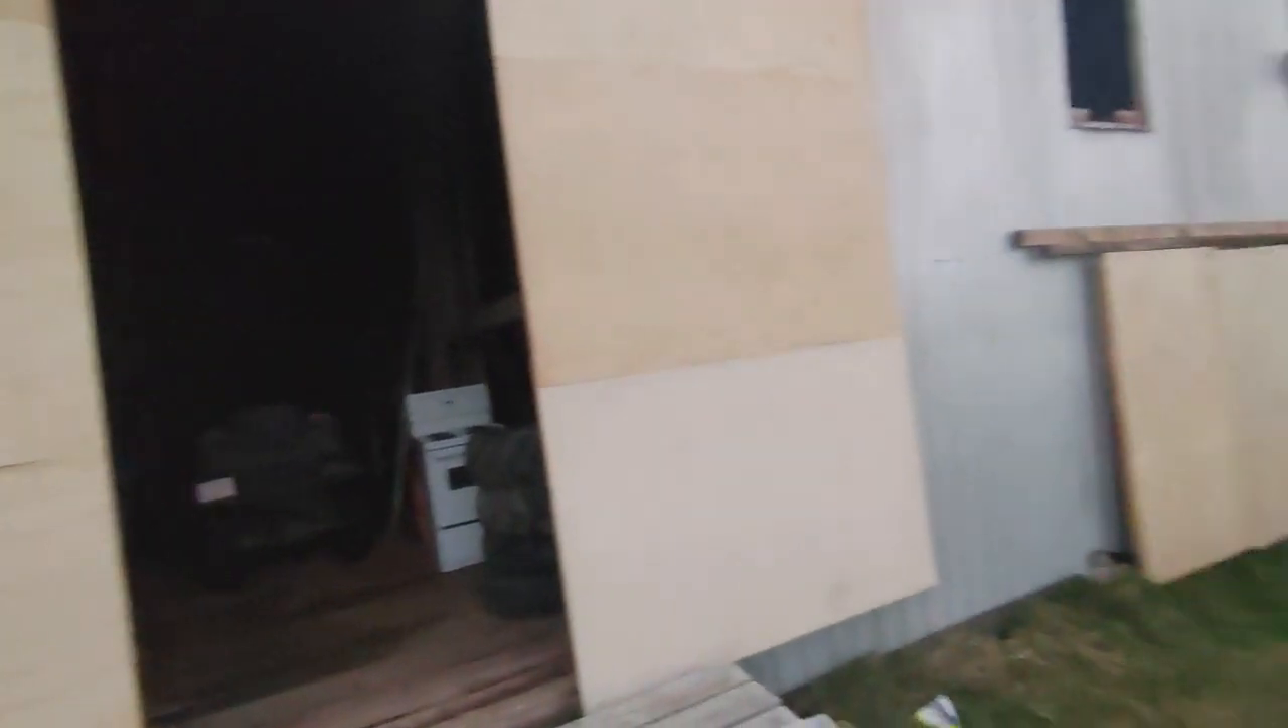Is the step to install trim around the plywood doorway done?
No.